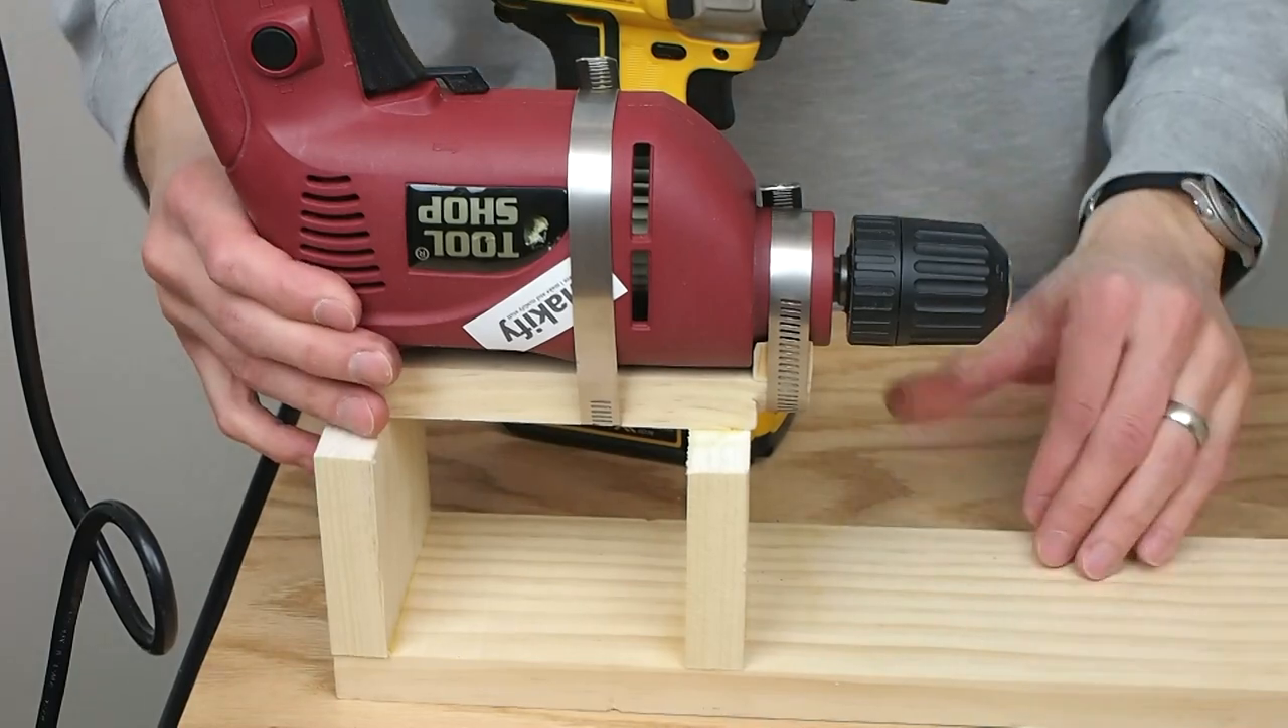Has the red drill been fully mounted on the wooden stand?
Yes.